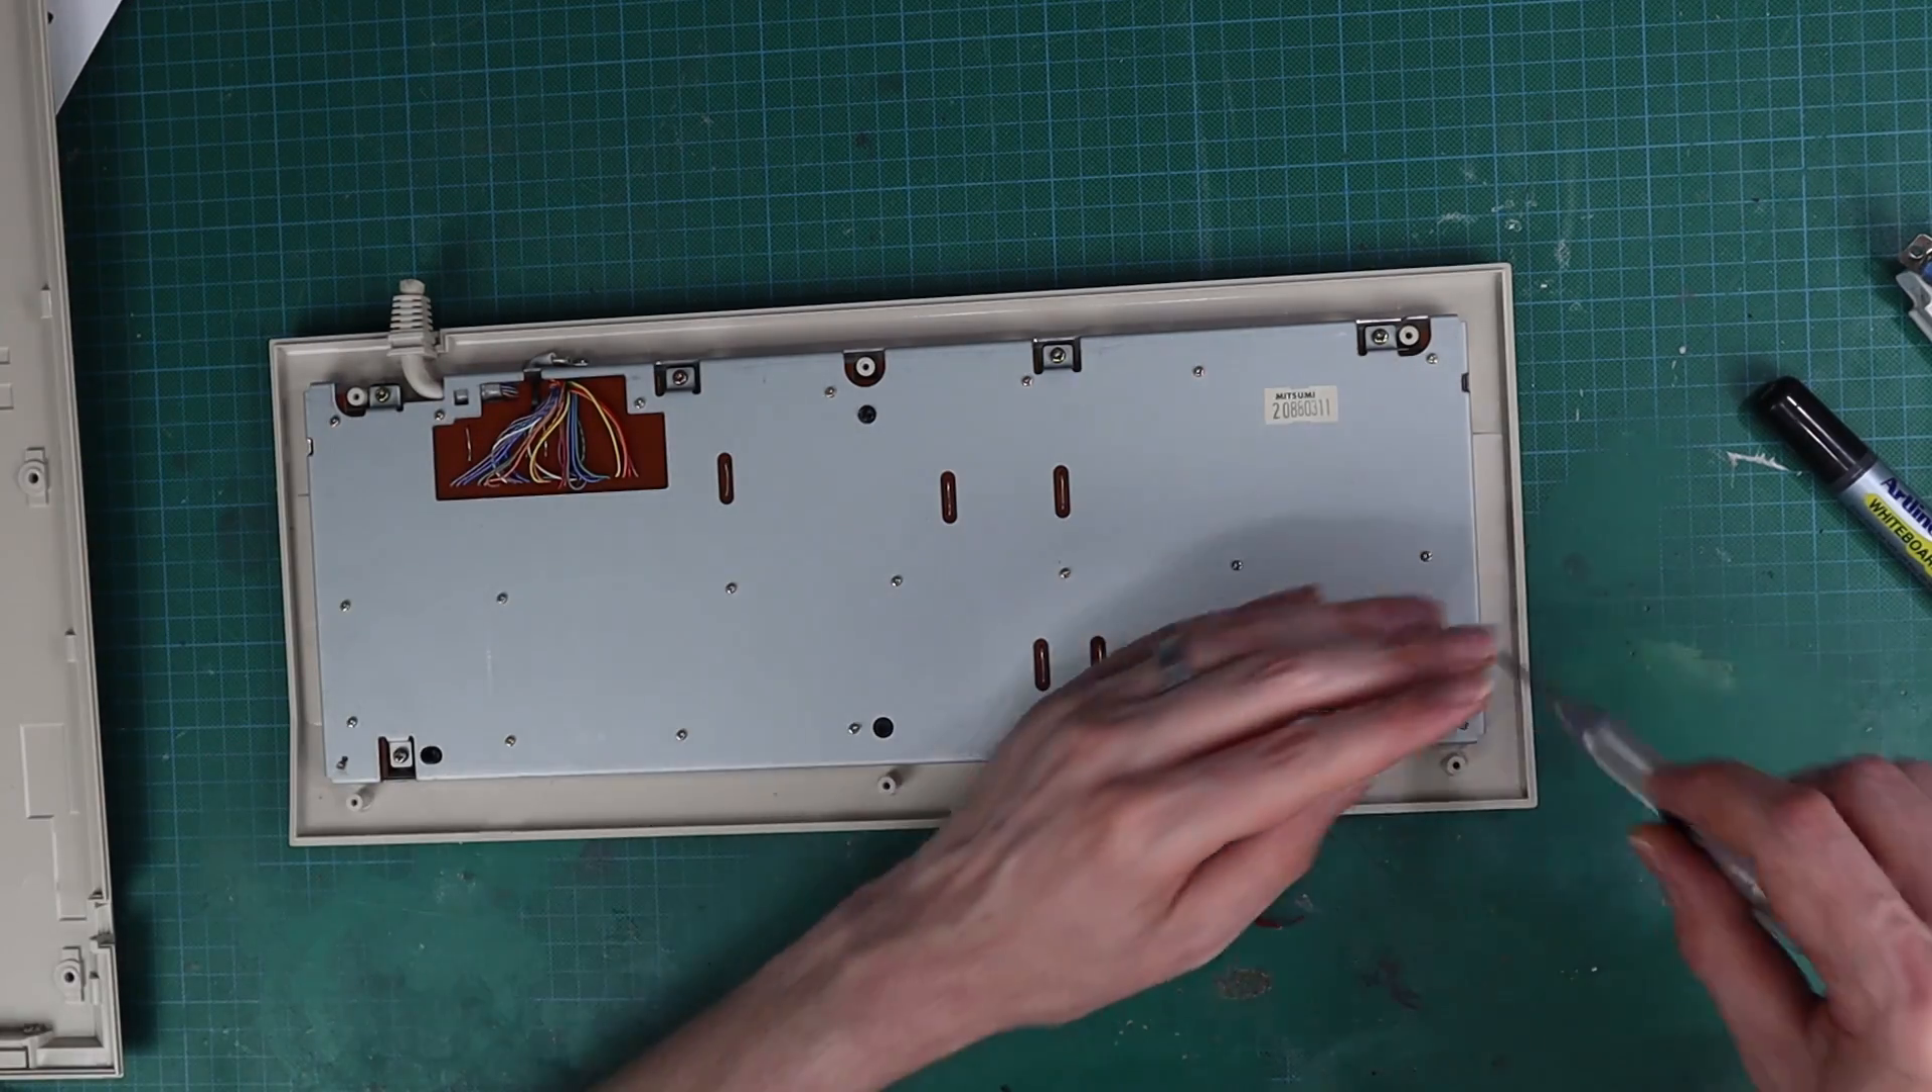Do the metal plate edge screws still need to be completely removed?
Yes.